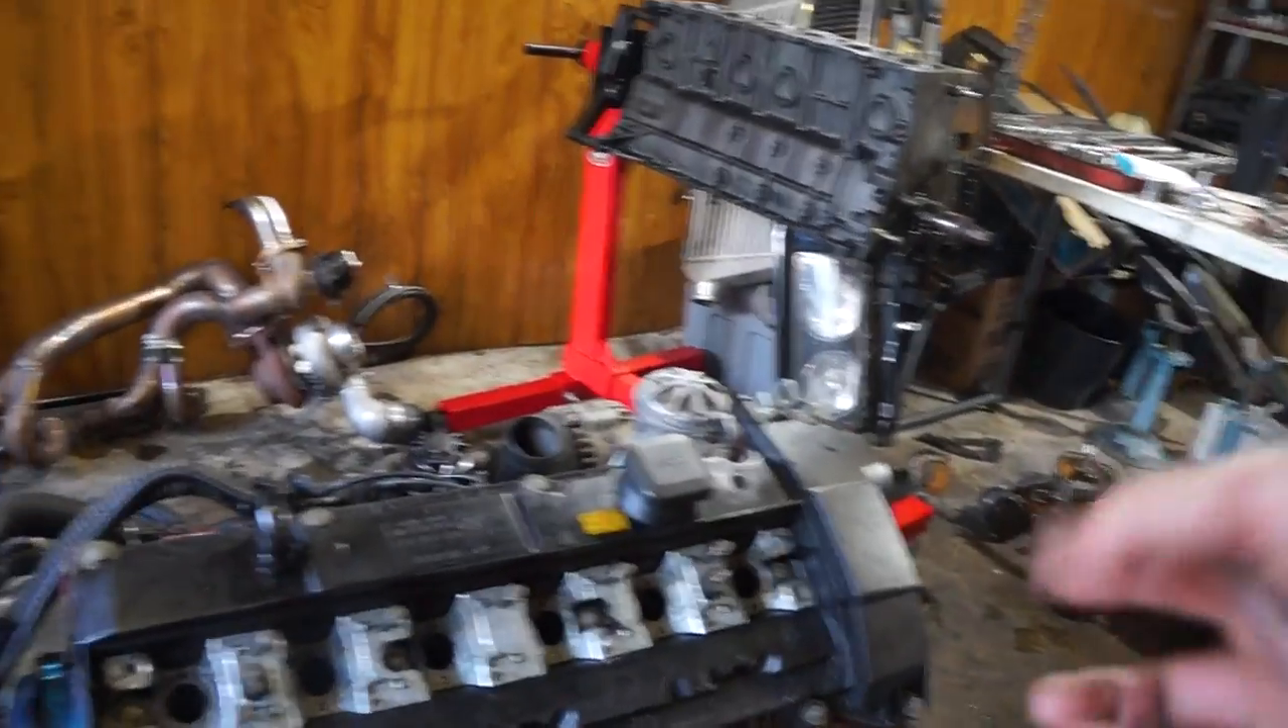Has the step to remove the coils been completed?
Yes.